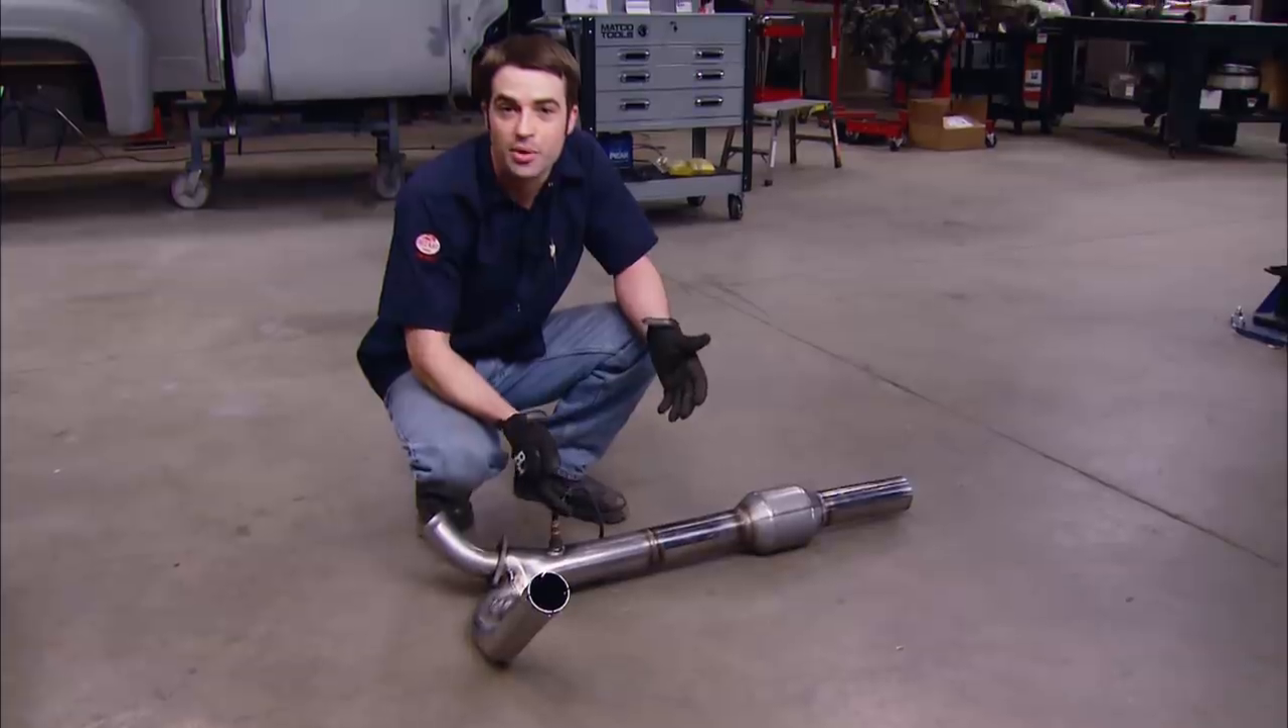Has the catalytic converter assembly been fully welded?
Yes.